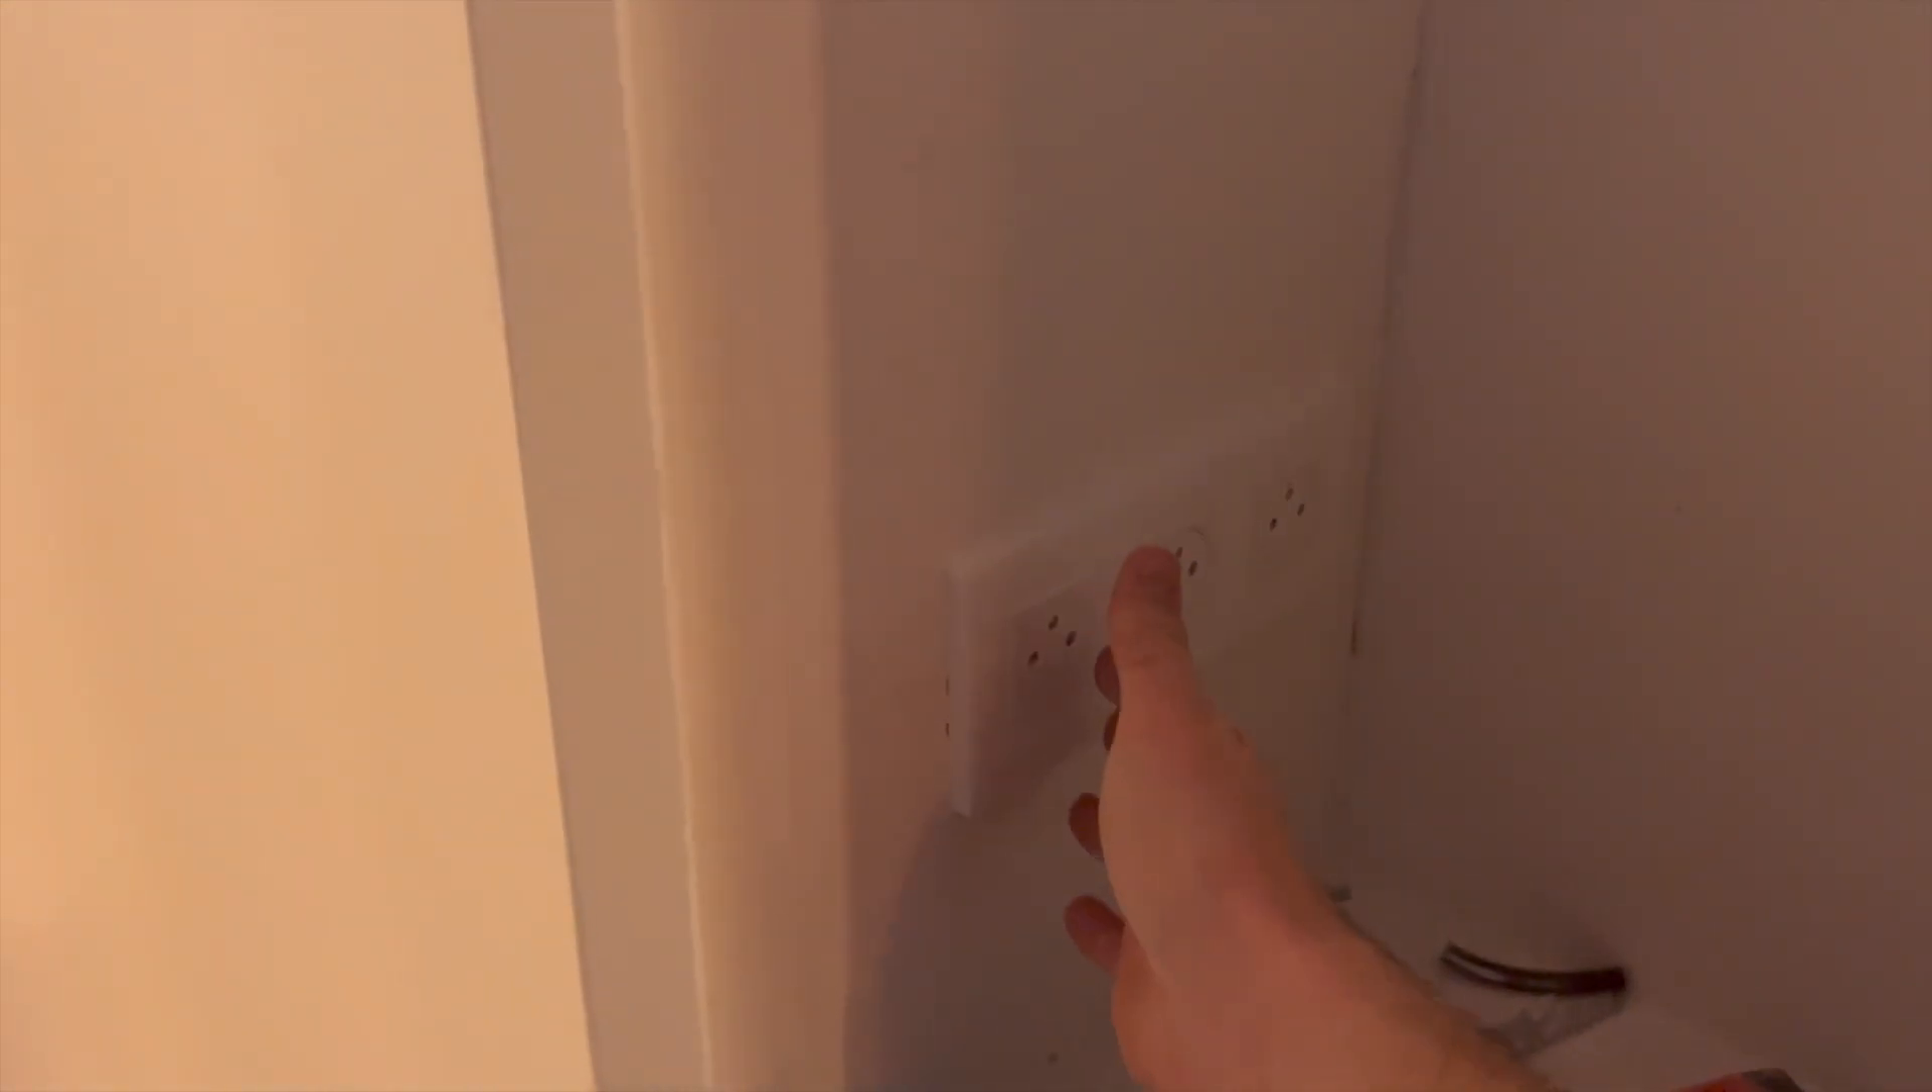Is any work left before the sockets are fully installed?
No.